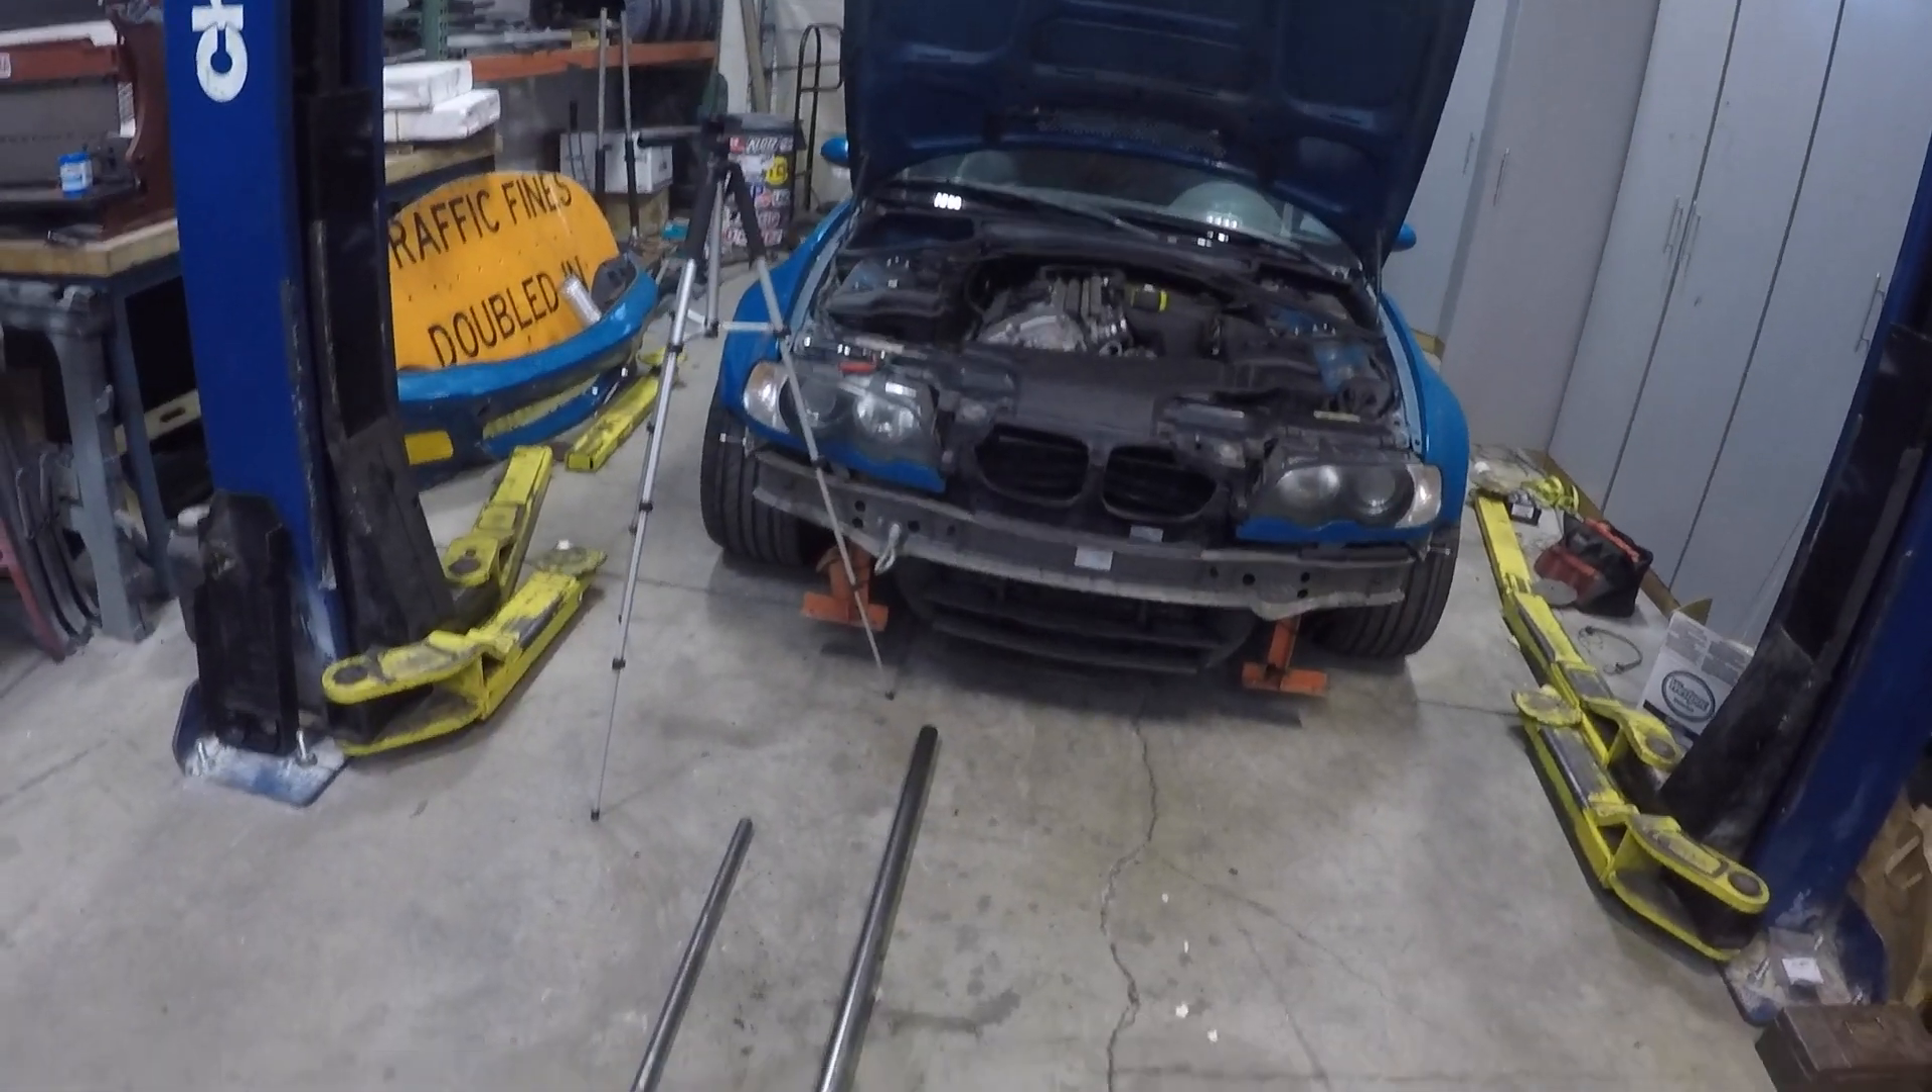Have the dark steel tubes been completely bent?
No.